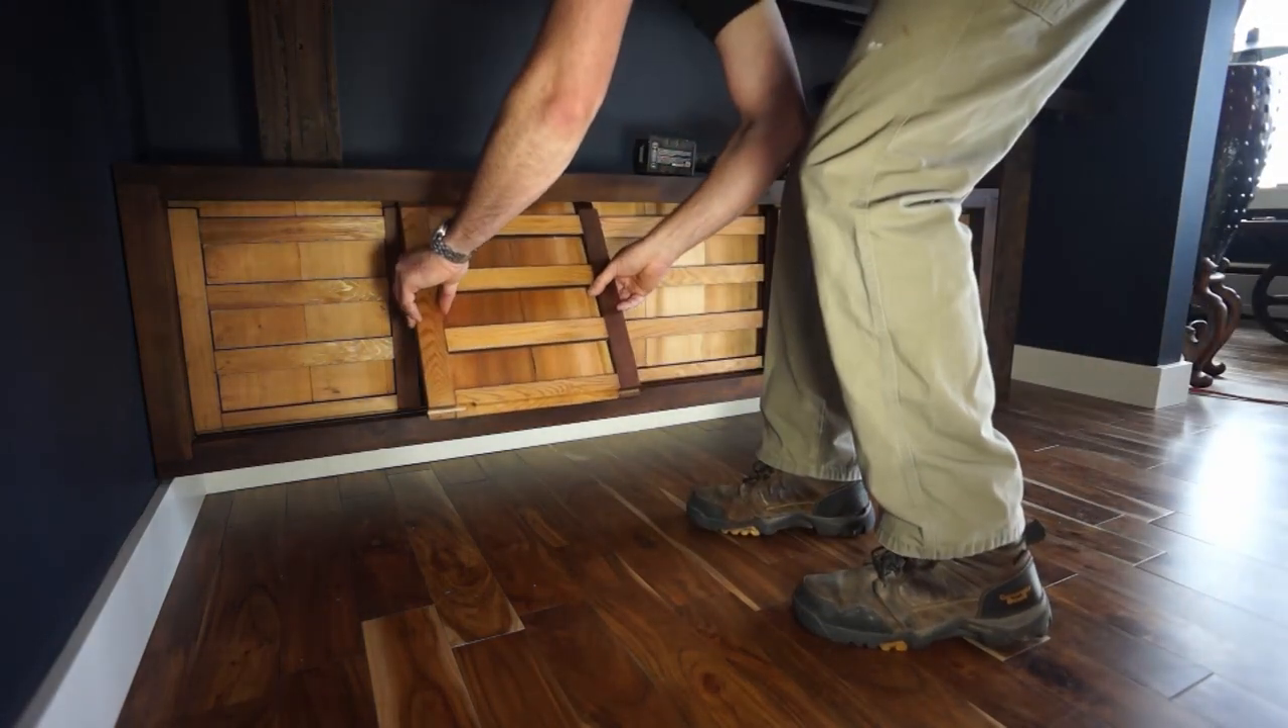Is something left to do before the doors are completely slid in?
Yes.